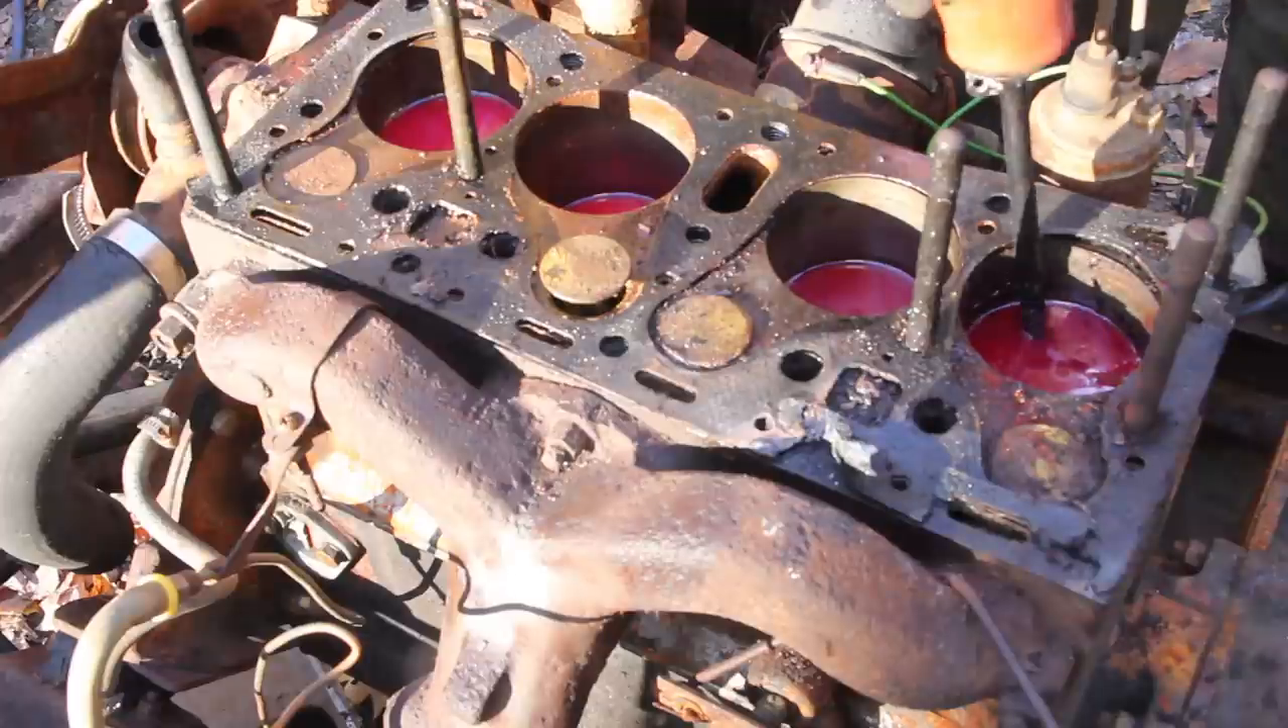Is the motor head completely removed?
Yes.